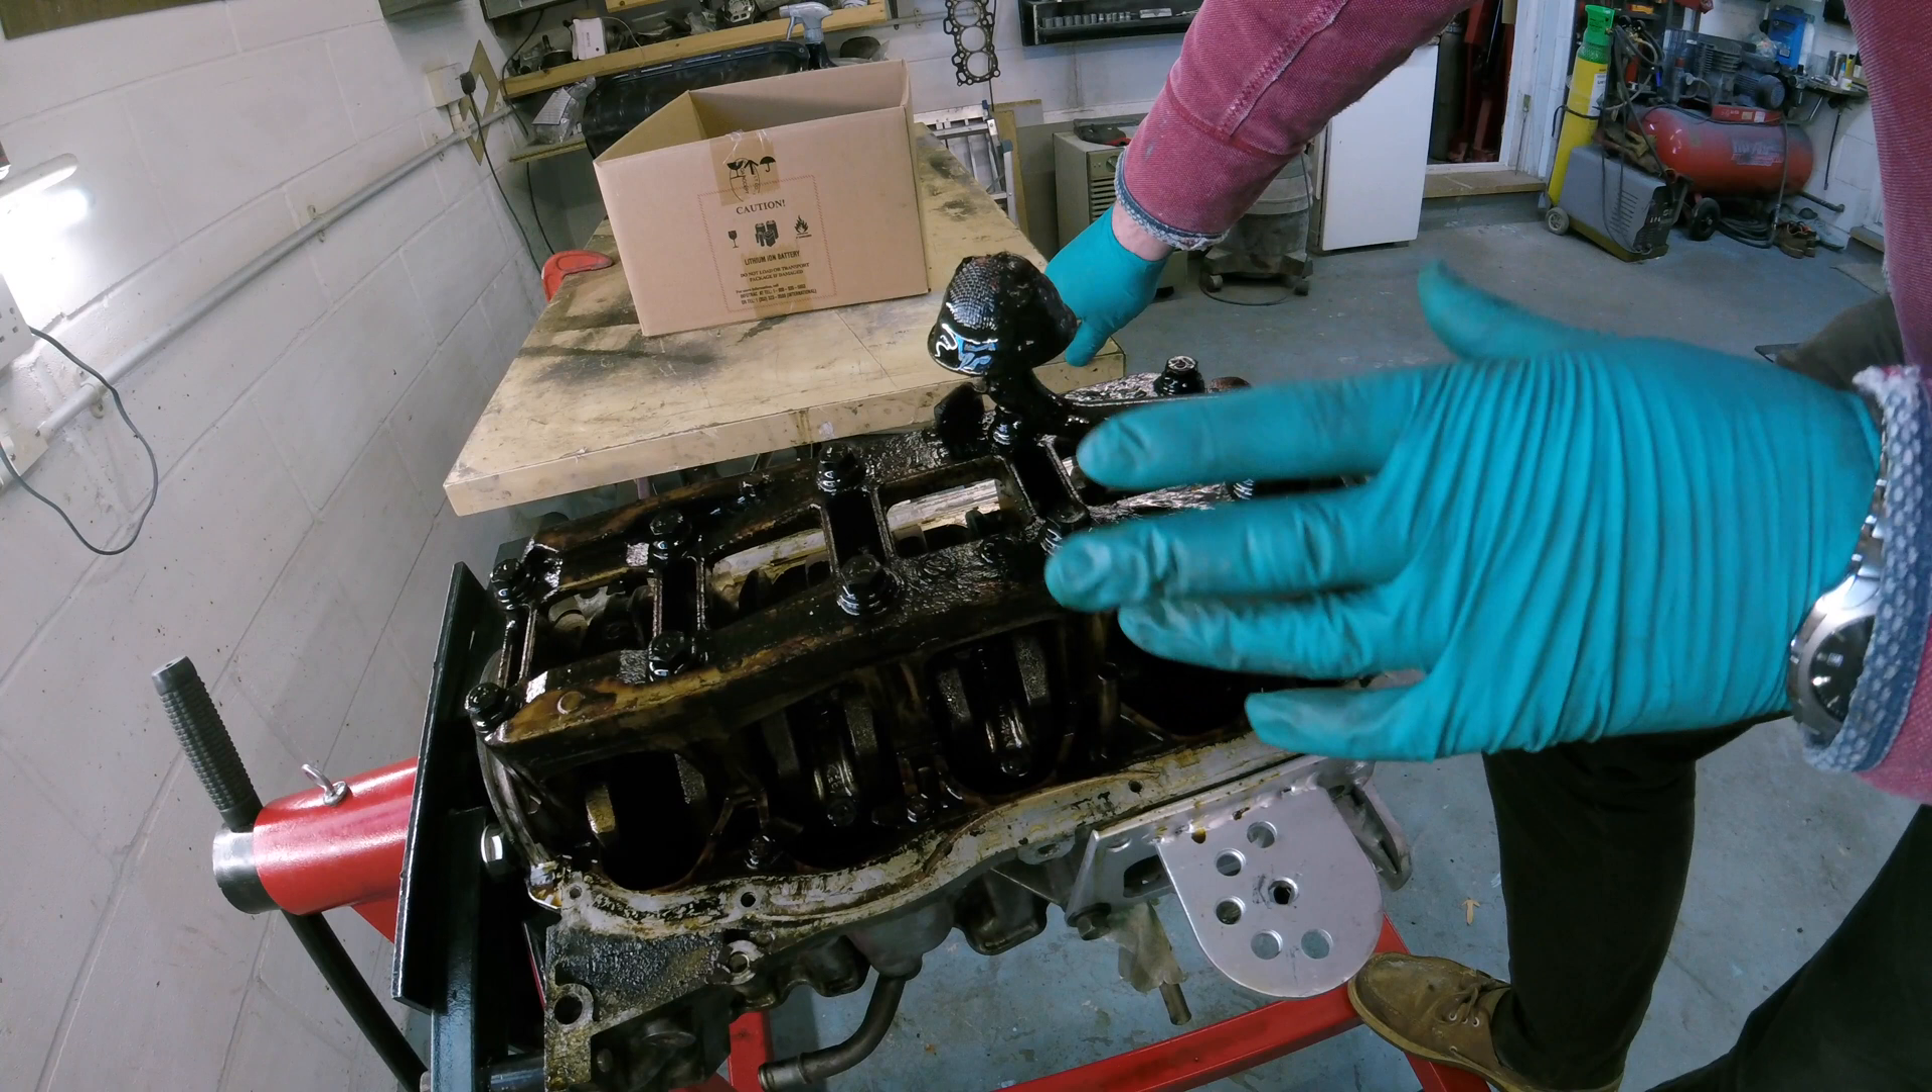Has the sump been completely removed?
Yes.